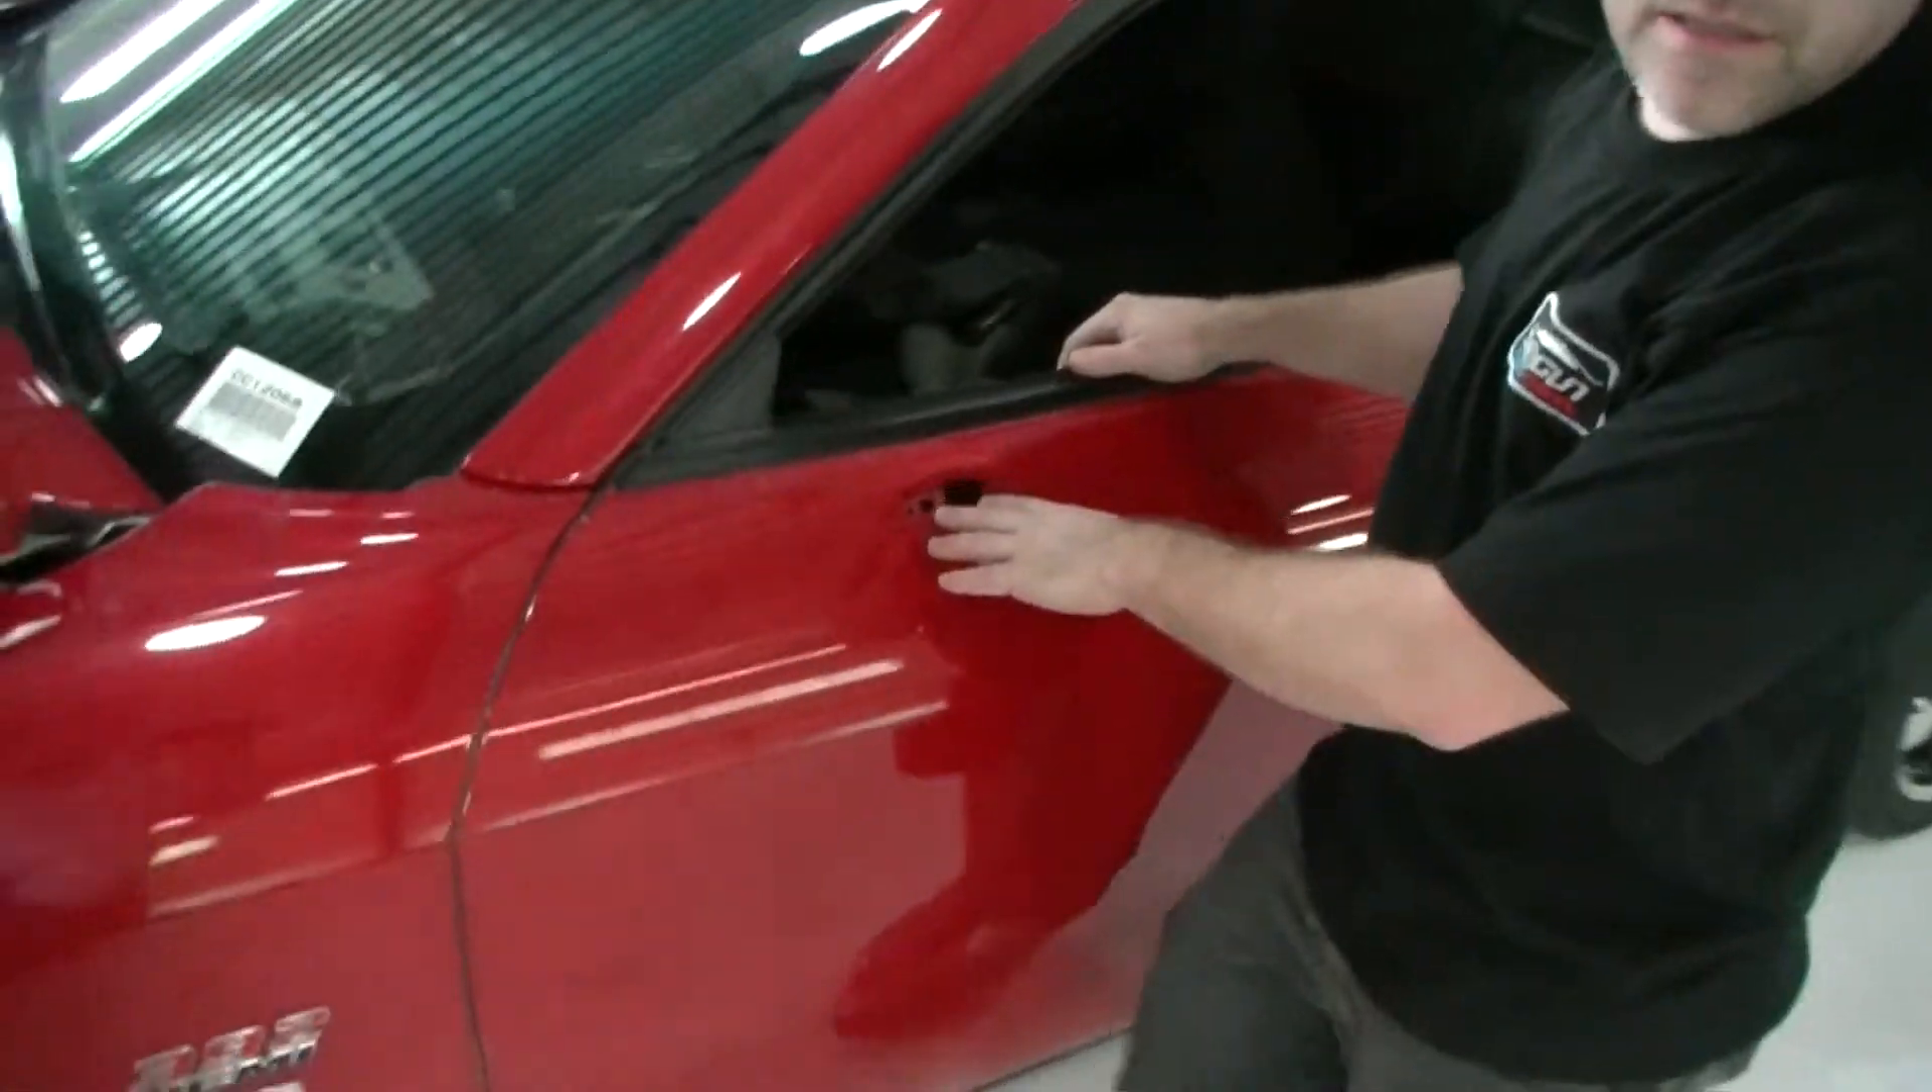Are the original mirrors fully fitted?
No.